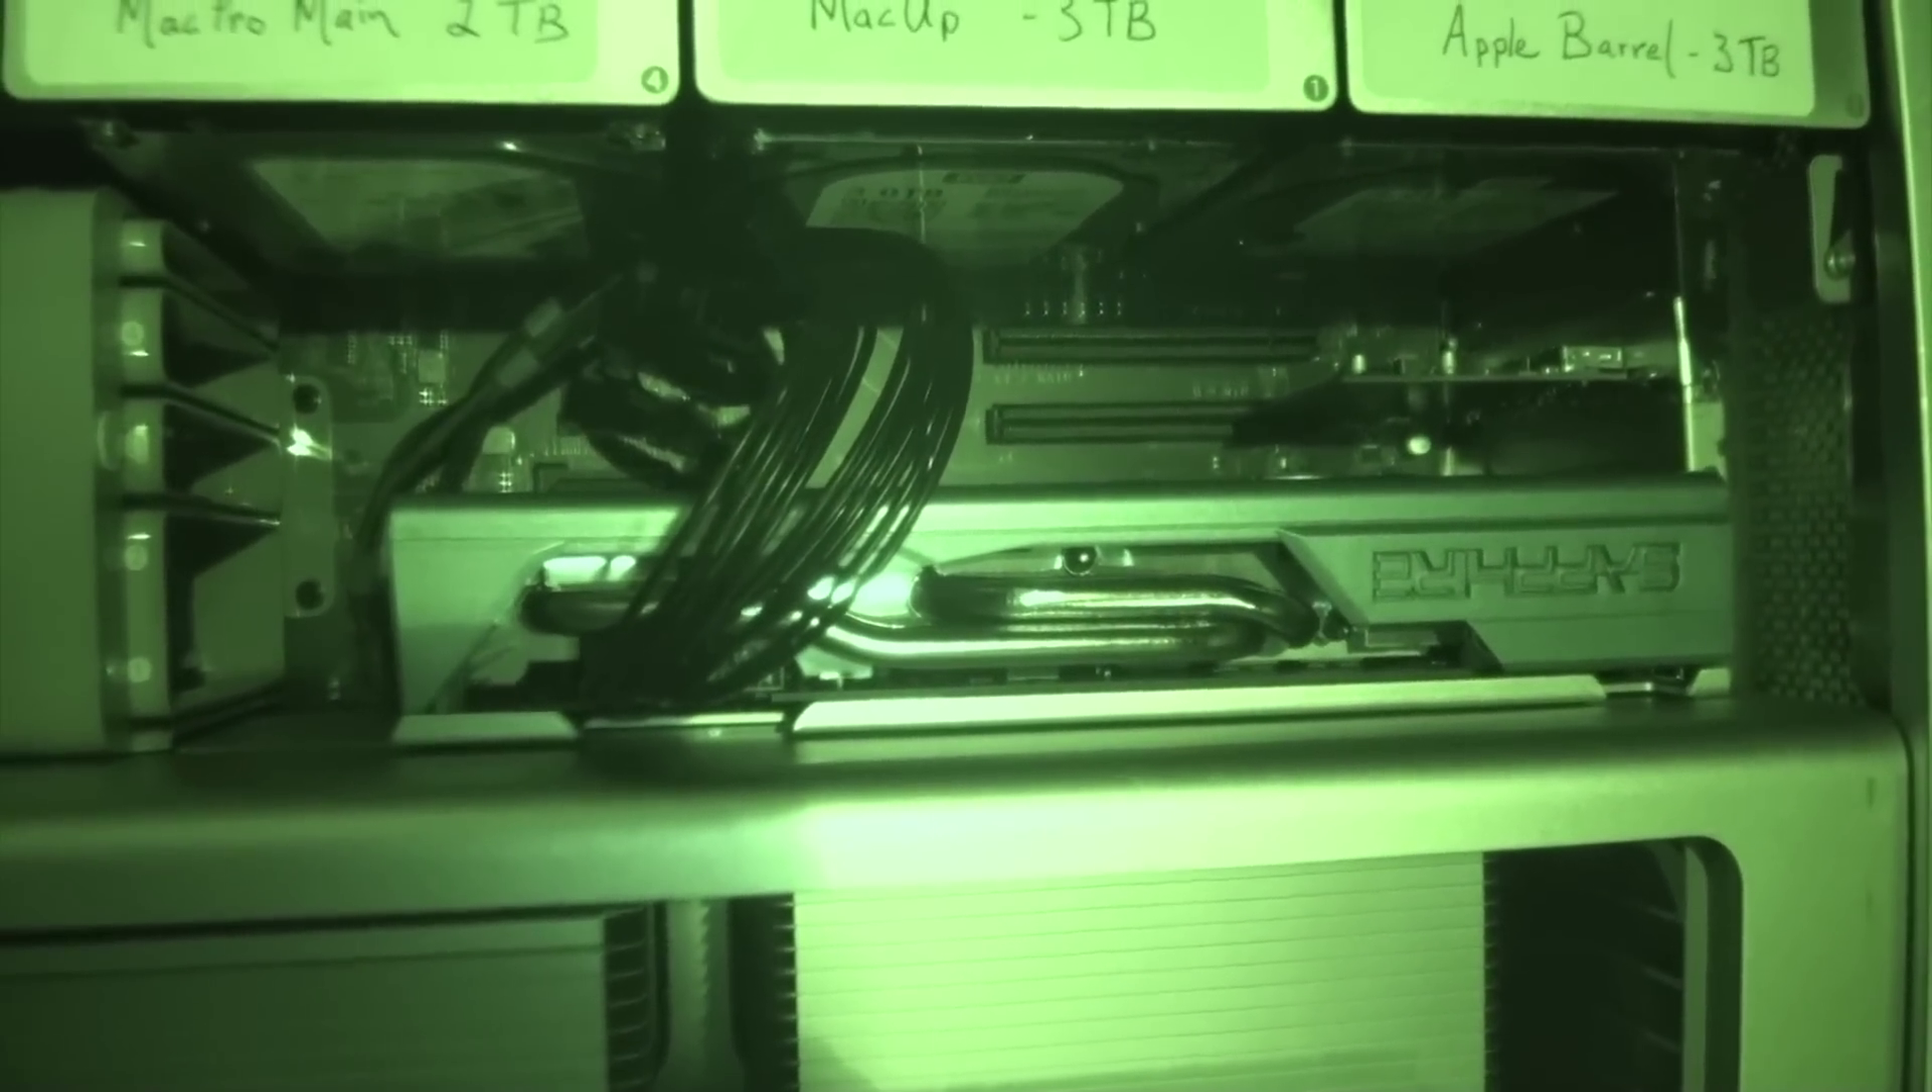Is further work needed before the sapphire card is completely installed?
No.